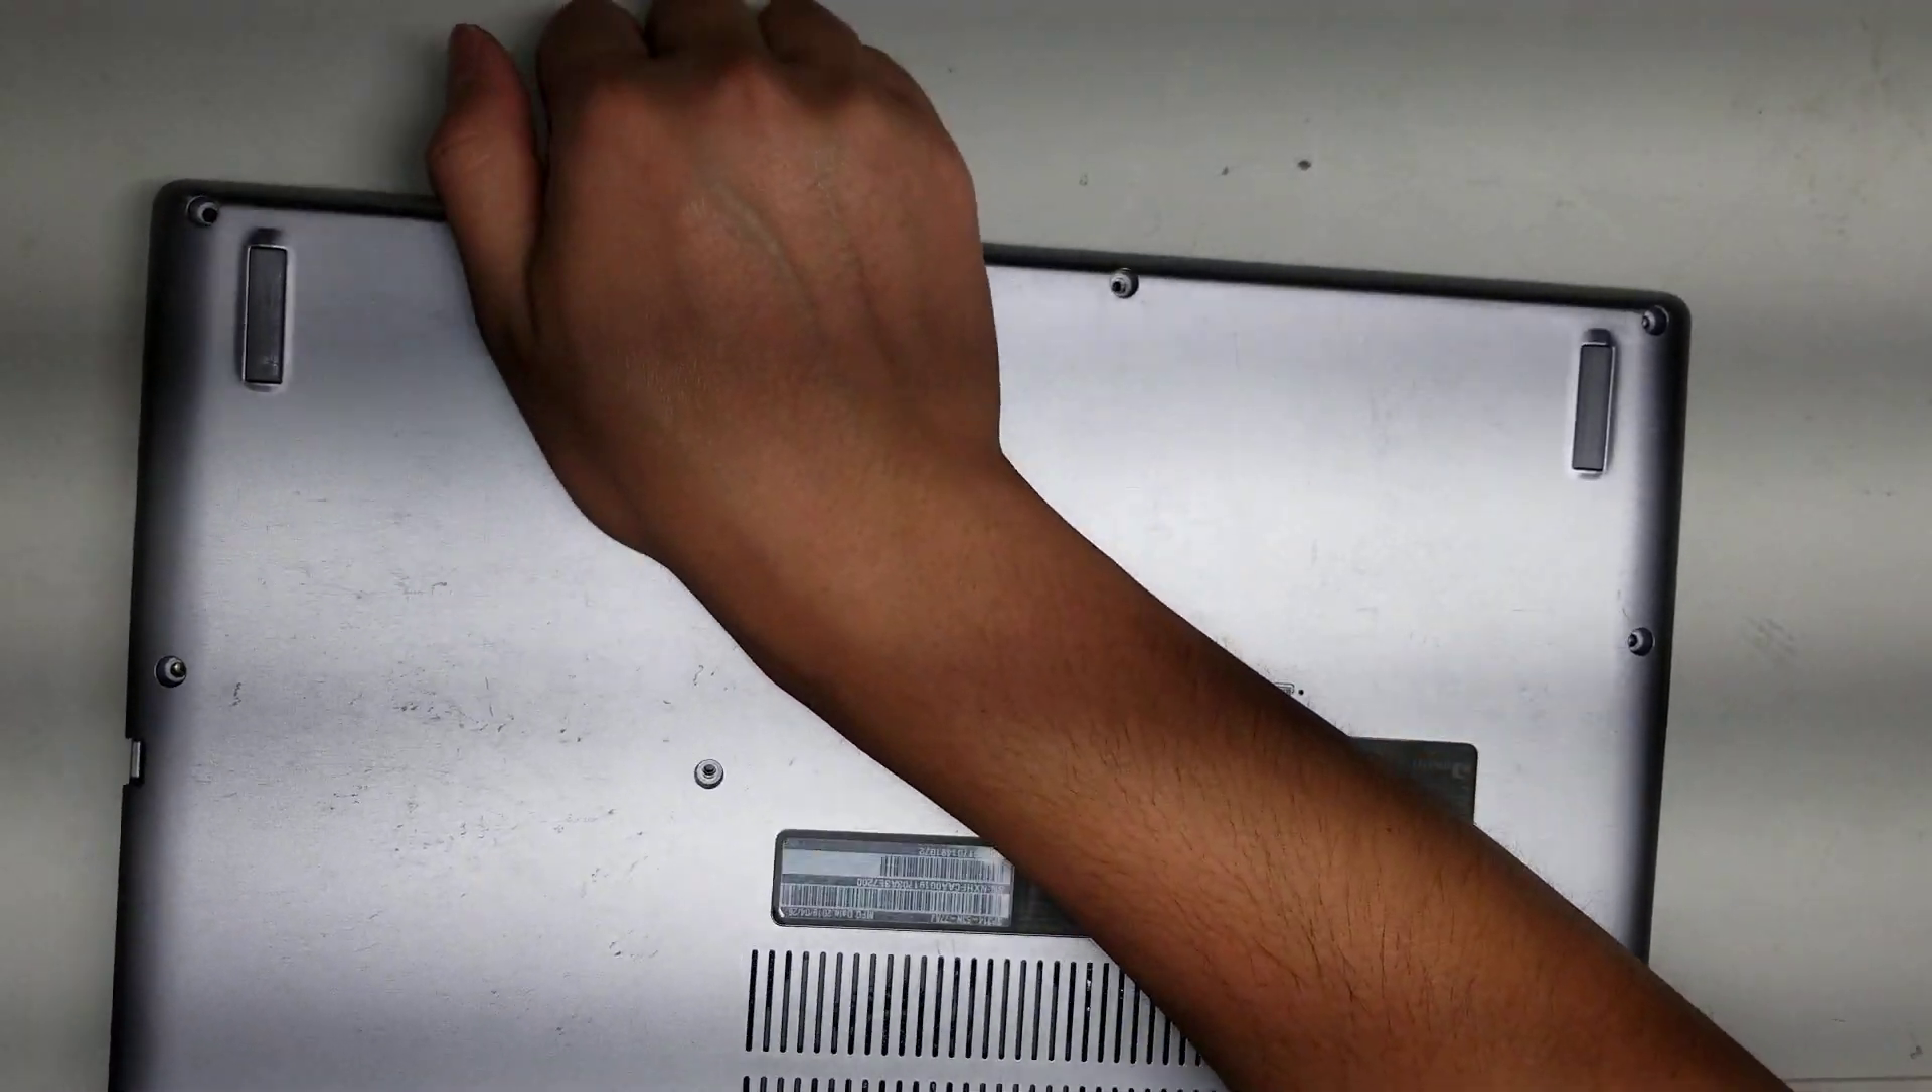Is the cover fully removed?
No.